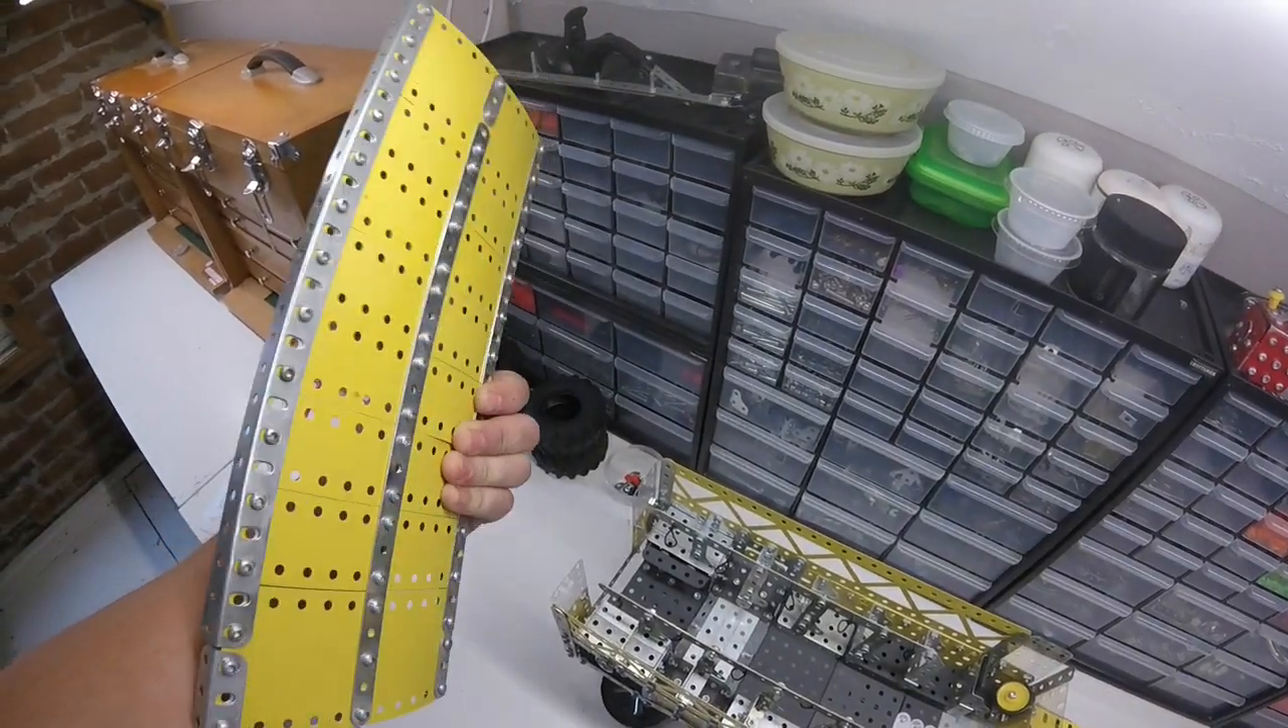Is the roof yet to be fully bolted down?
Yes.